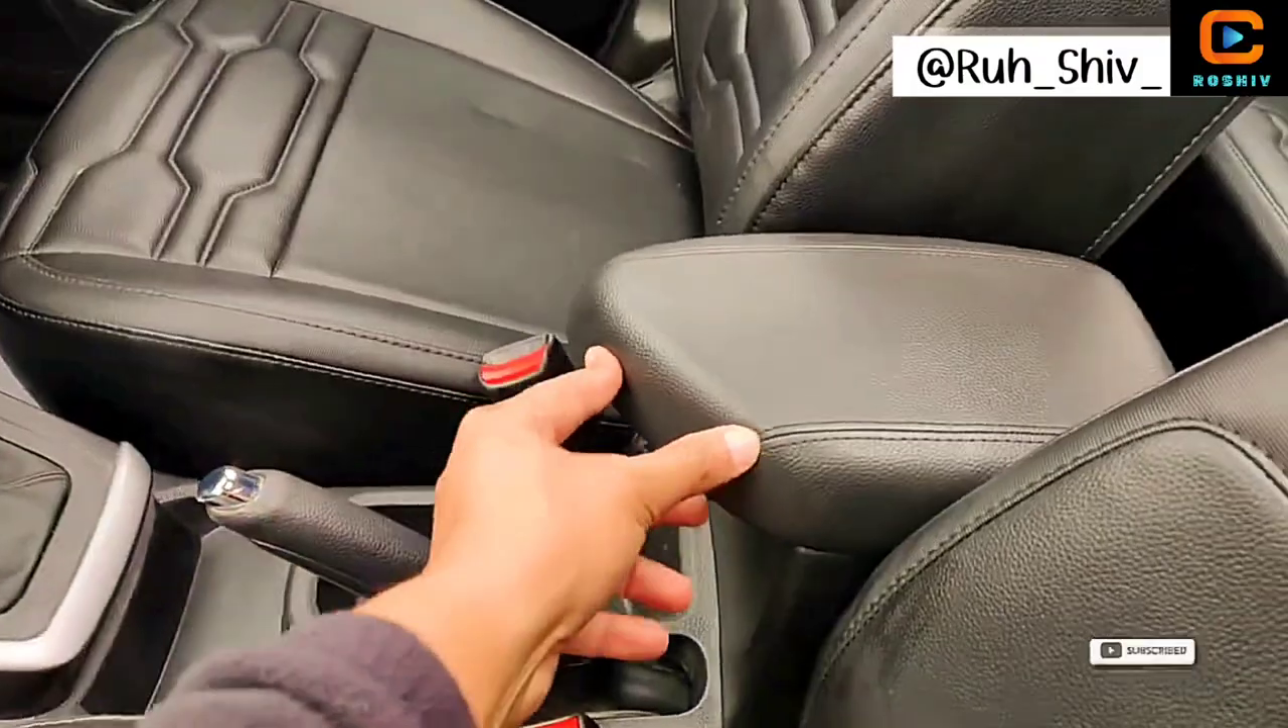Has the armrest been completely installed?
Yes.